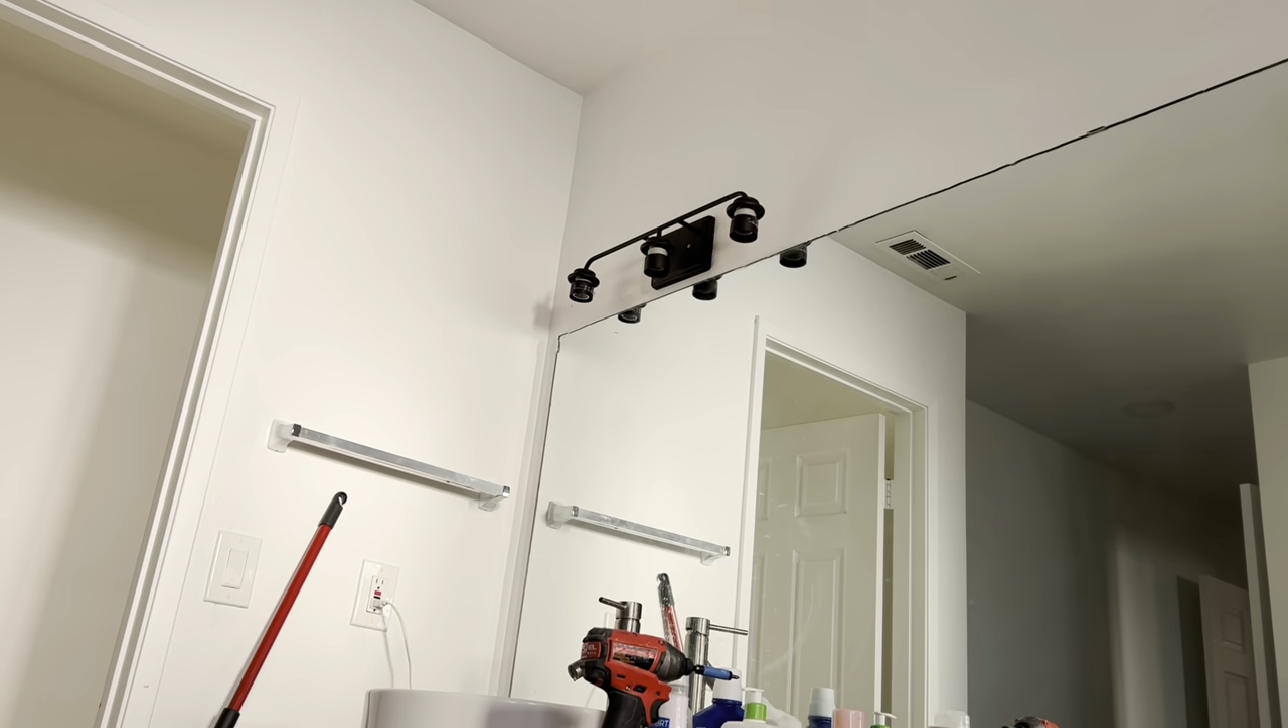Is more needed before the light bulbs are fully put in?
Yes.